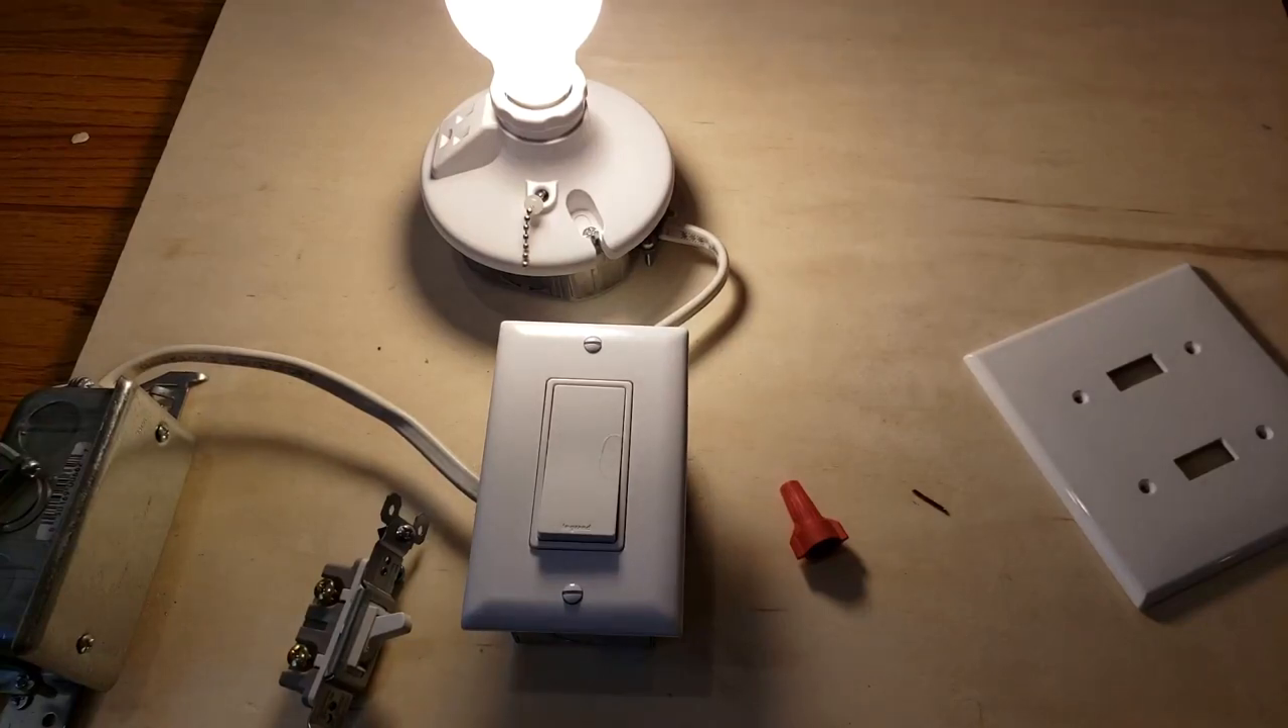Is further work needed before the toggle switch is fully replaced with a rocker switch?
No.